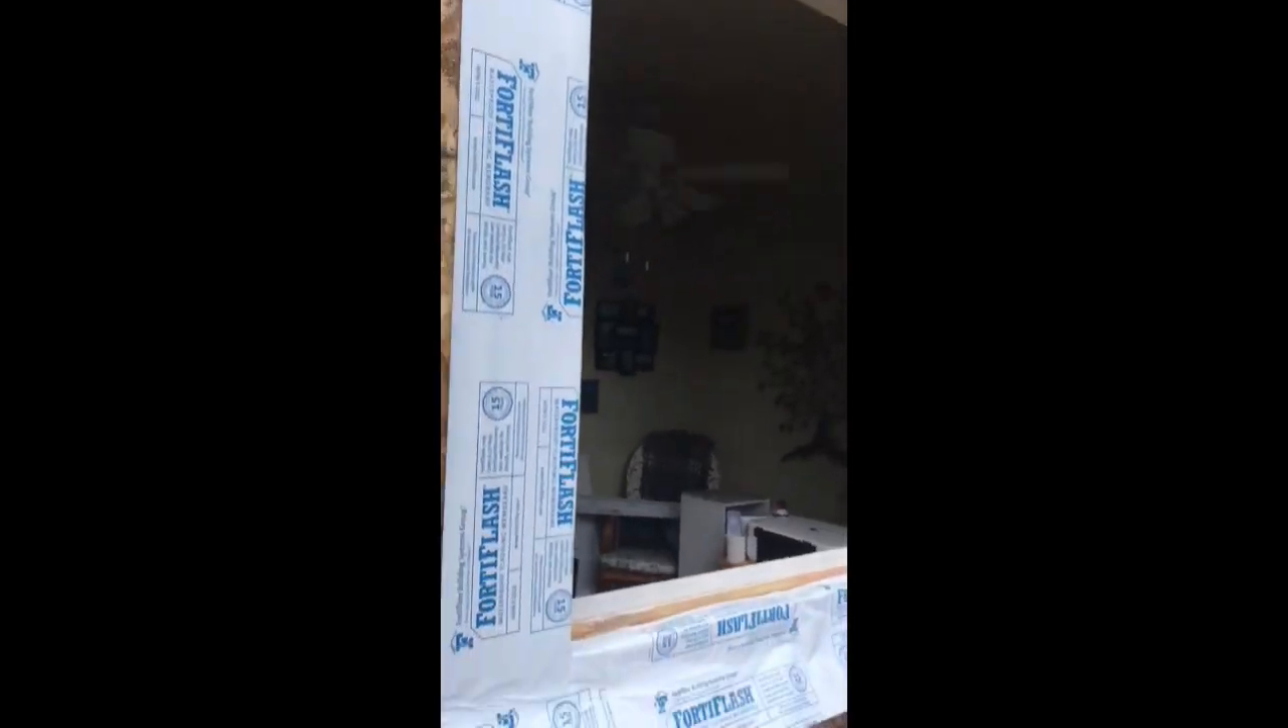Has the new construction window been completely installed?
No.